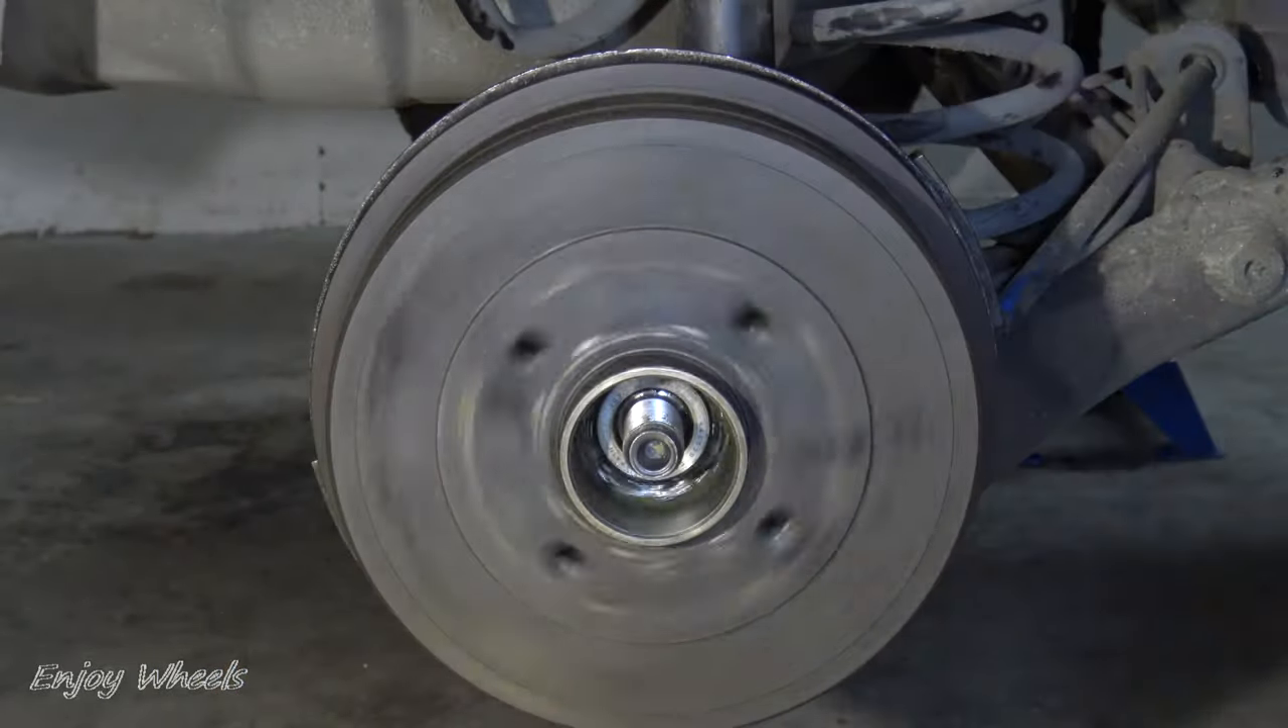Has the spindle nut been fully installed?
No.